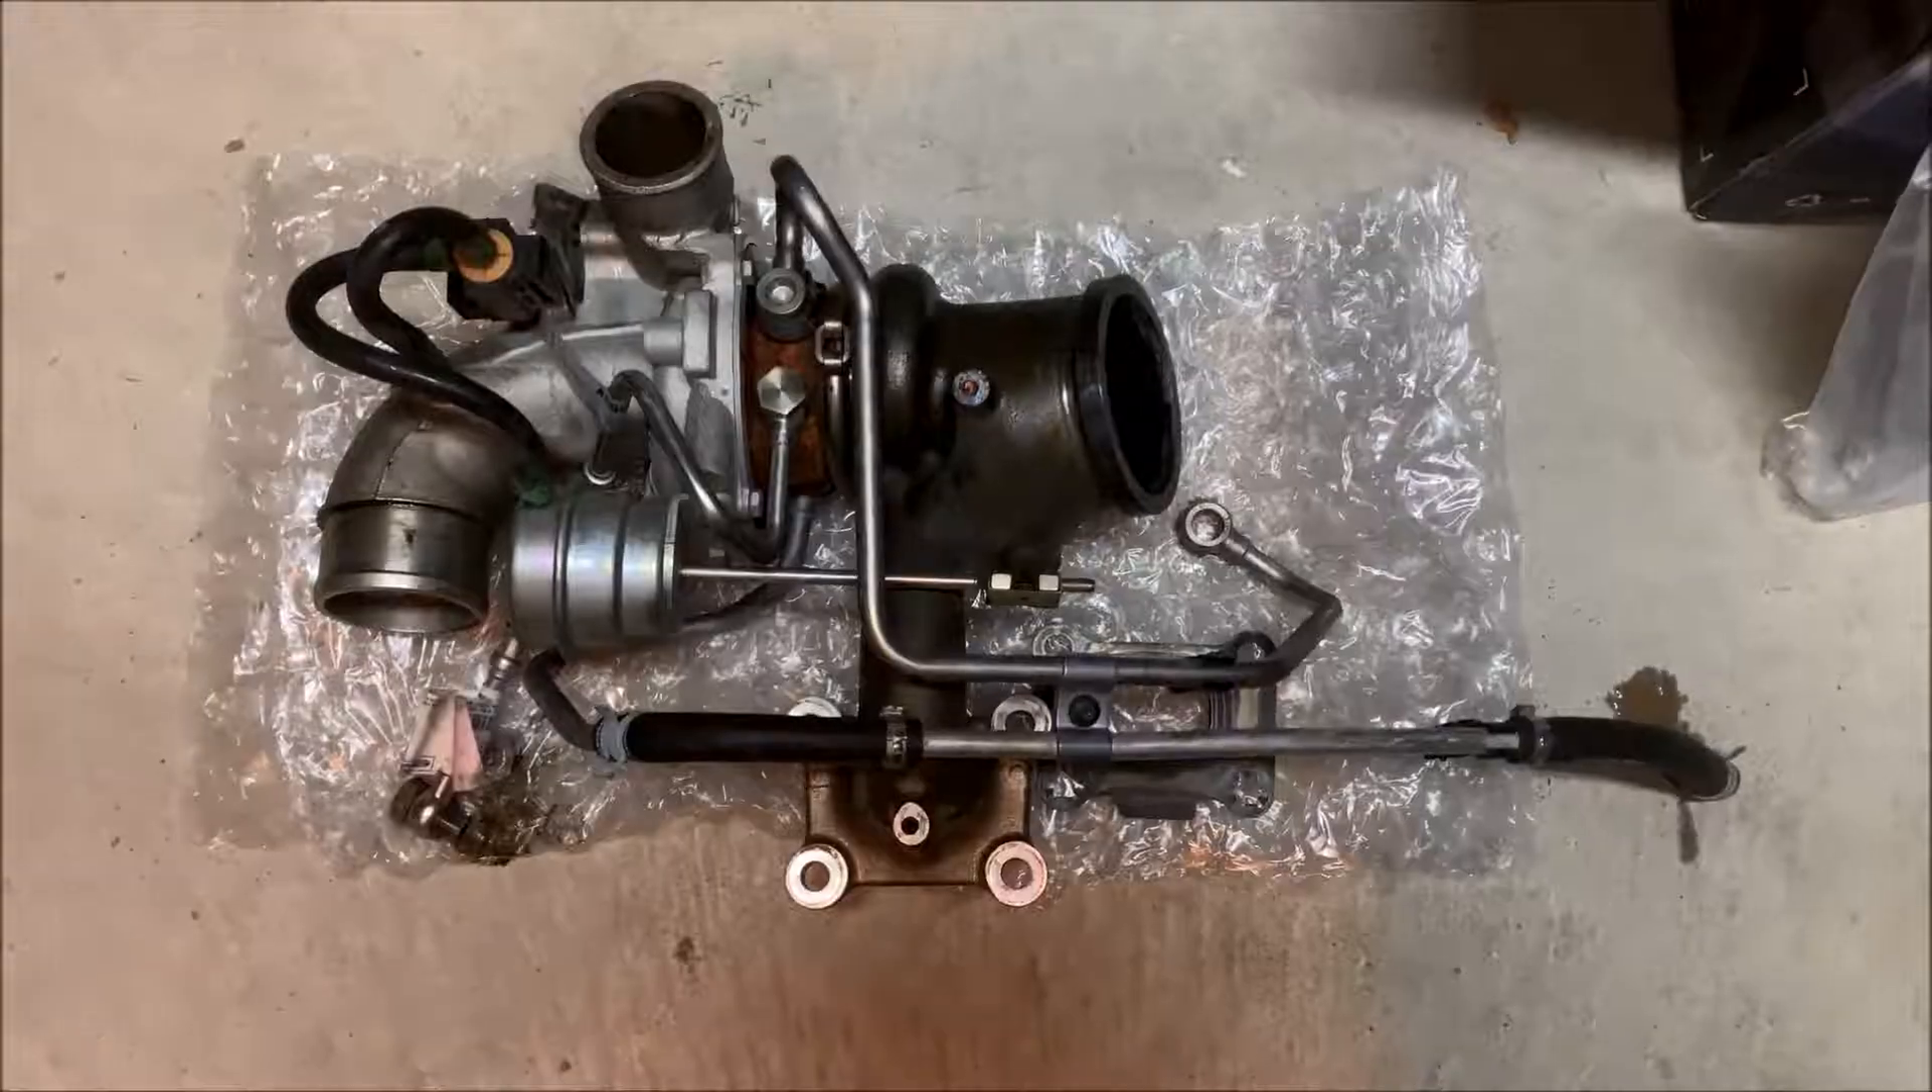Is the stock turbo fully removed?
Yes.